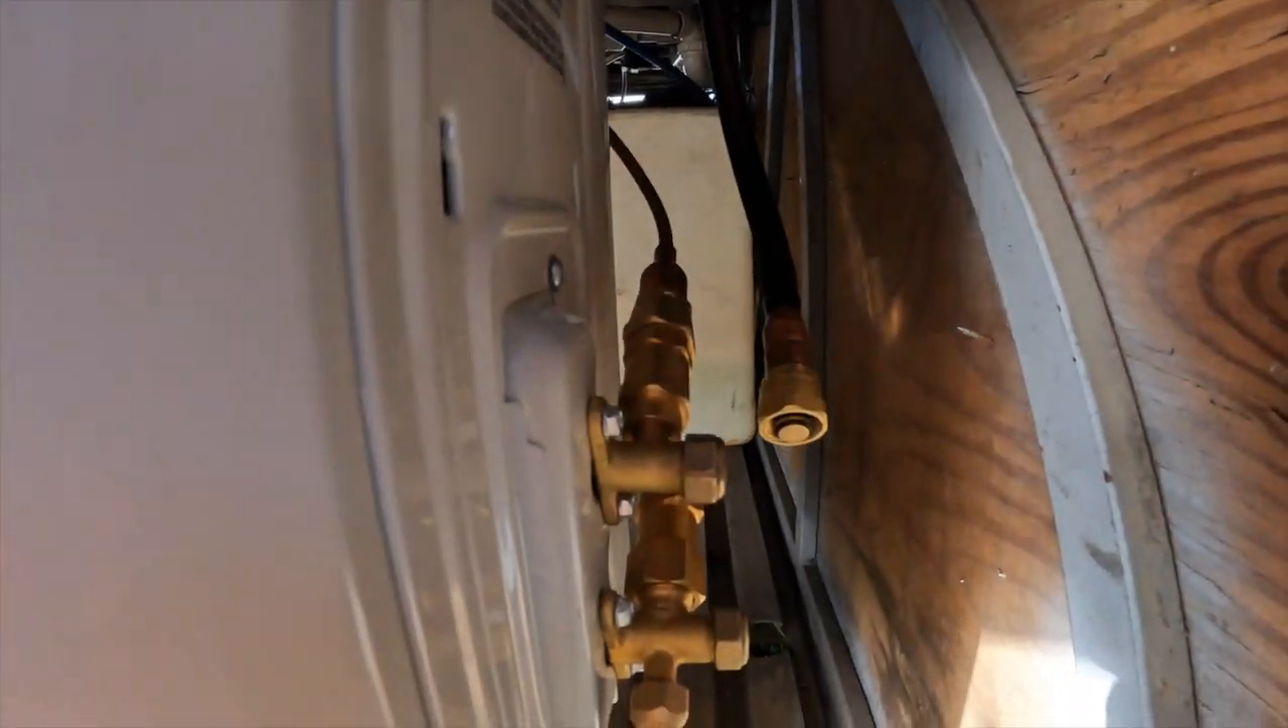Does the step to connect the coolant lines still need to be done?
Yes.